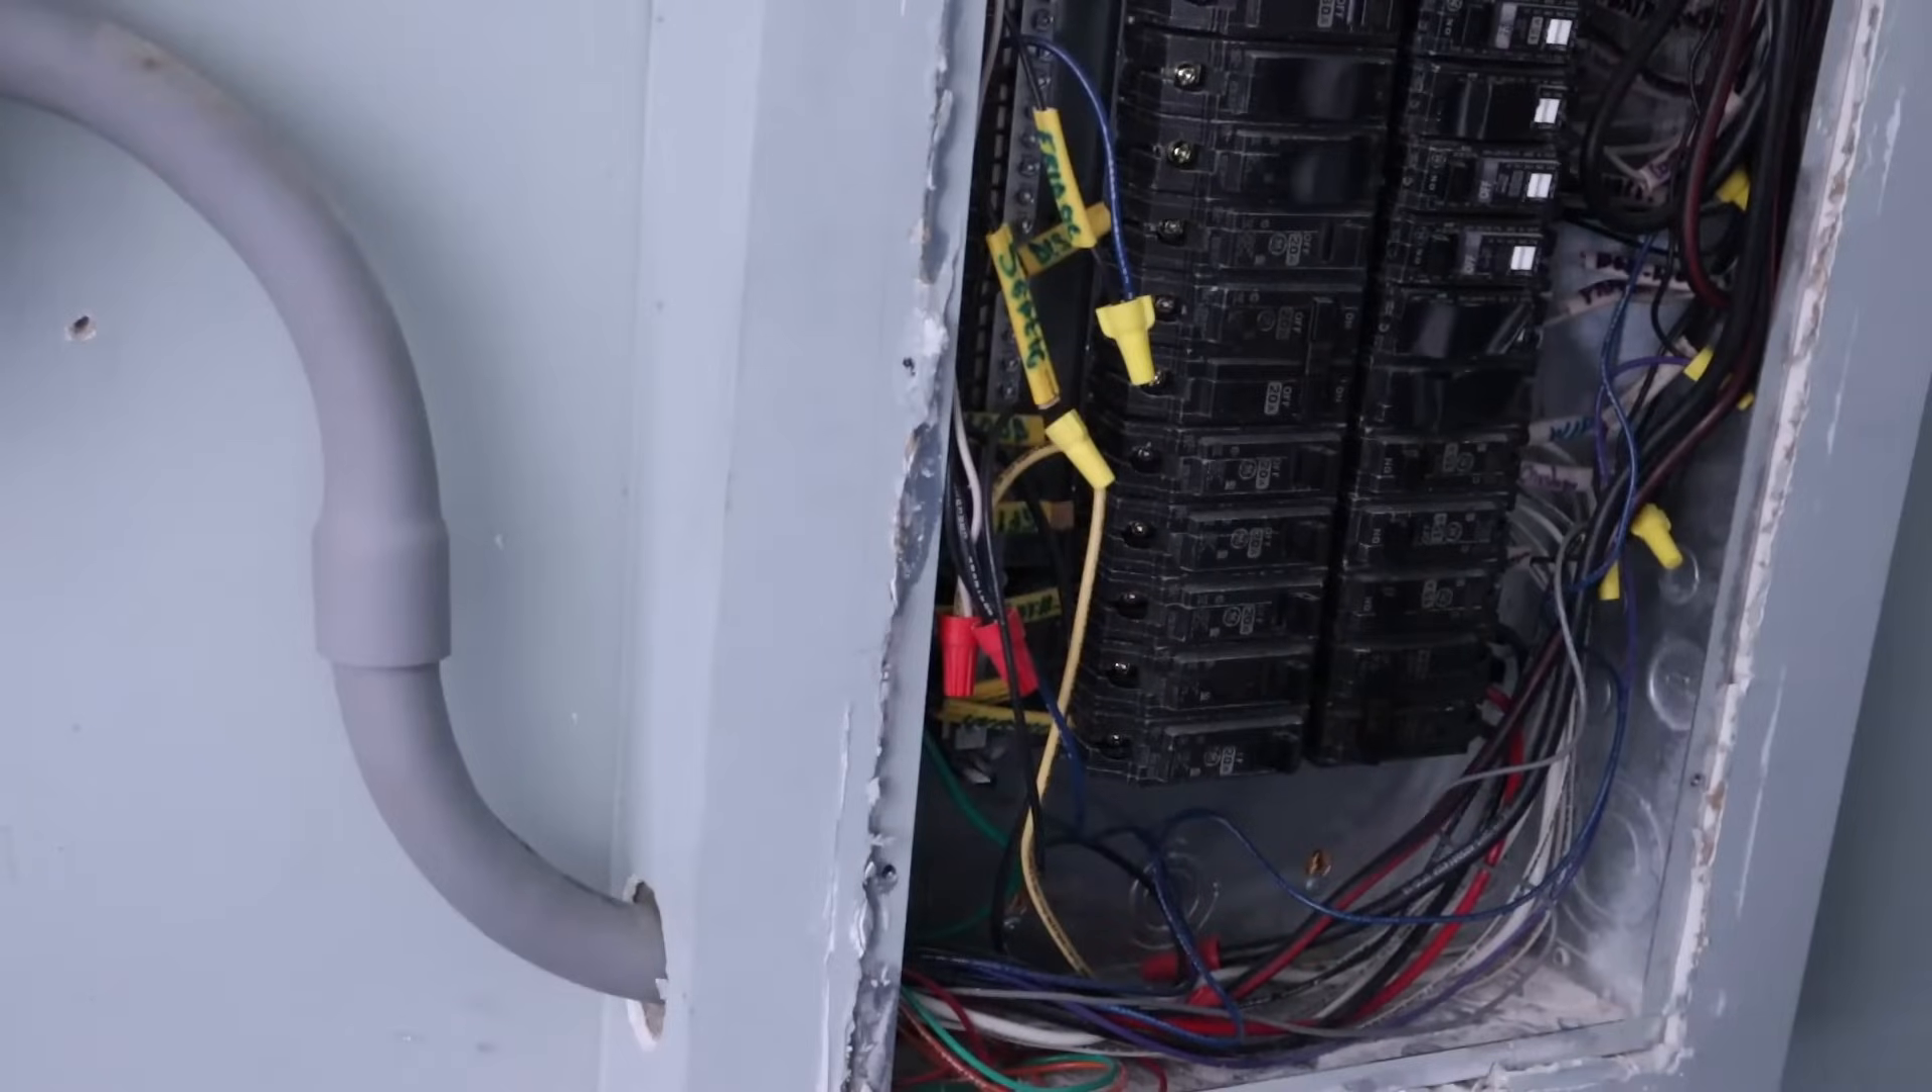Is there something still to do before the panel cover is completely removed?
No.